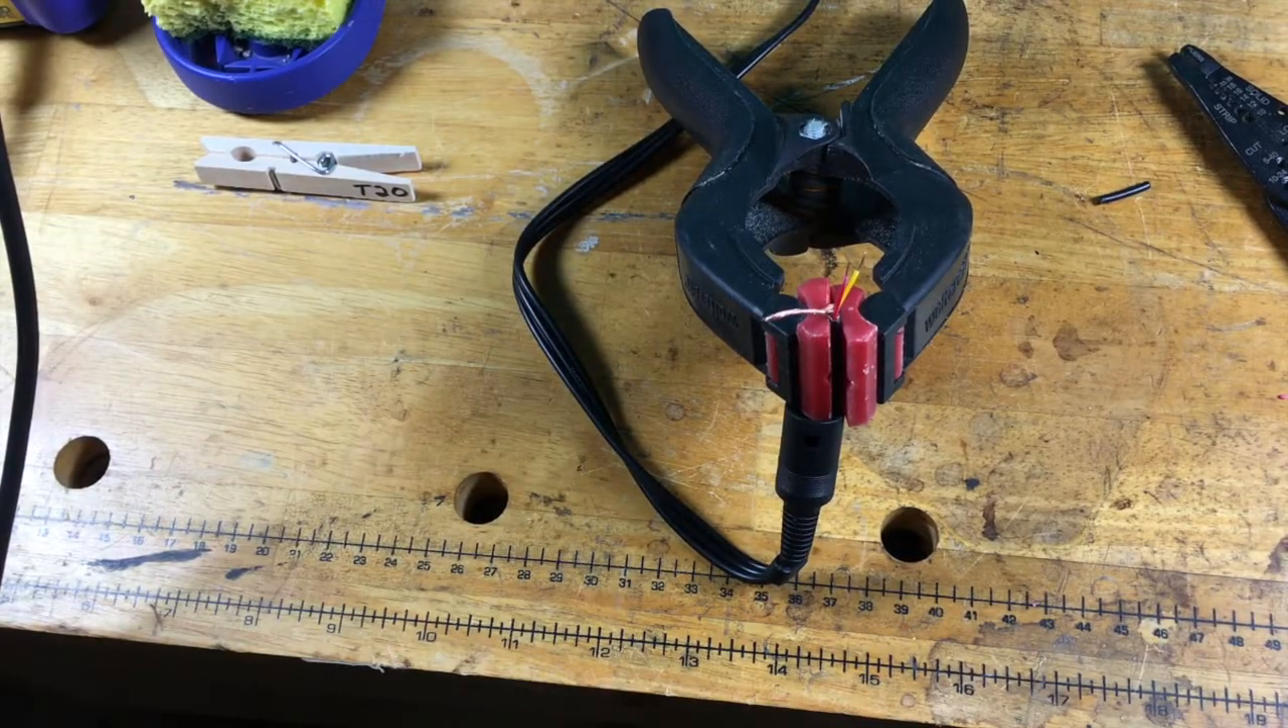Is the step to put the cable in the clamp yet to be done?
No.